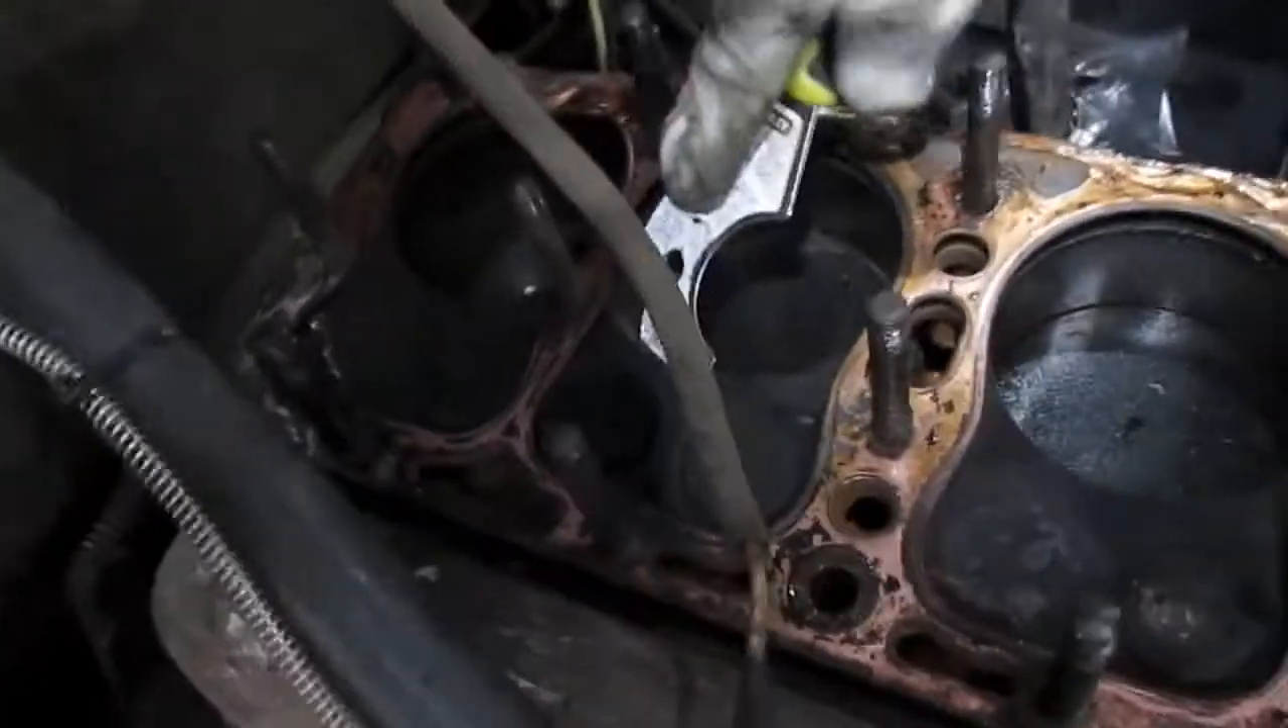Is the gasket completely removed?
No.